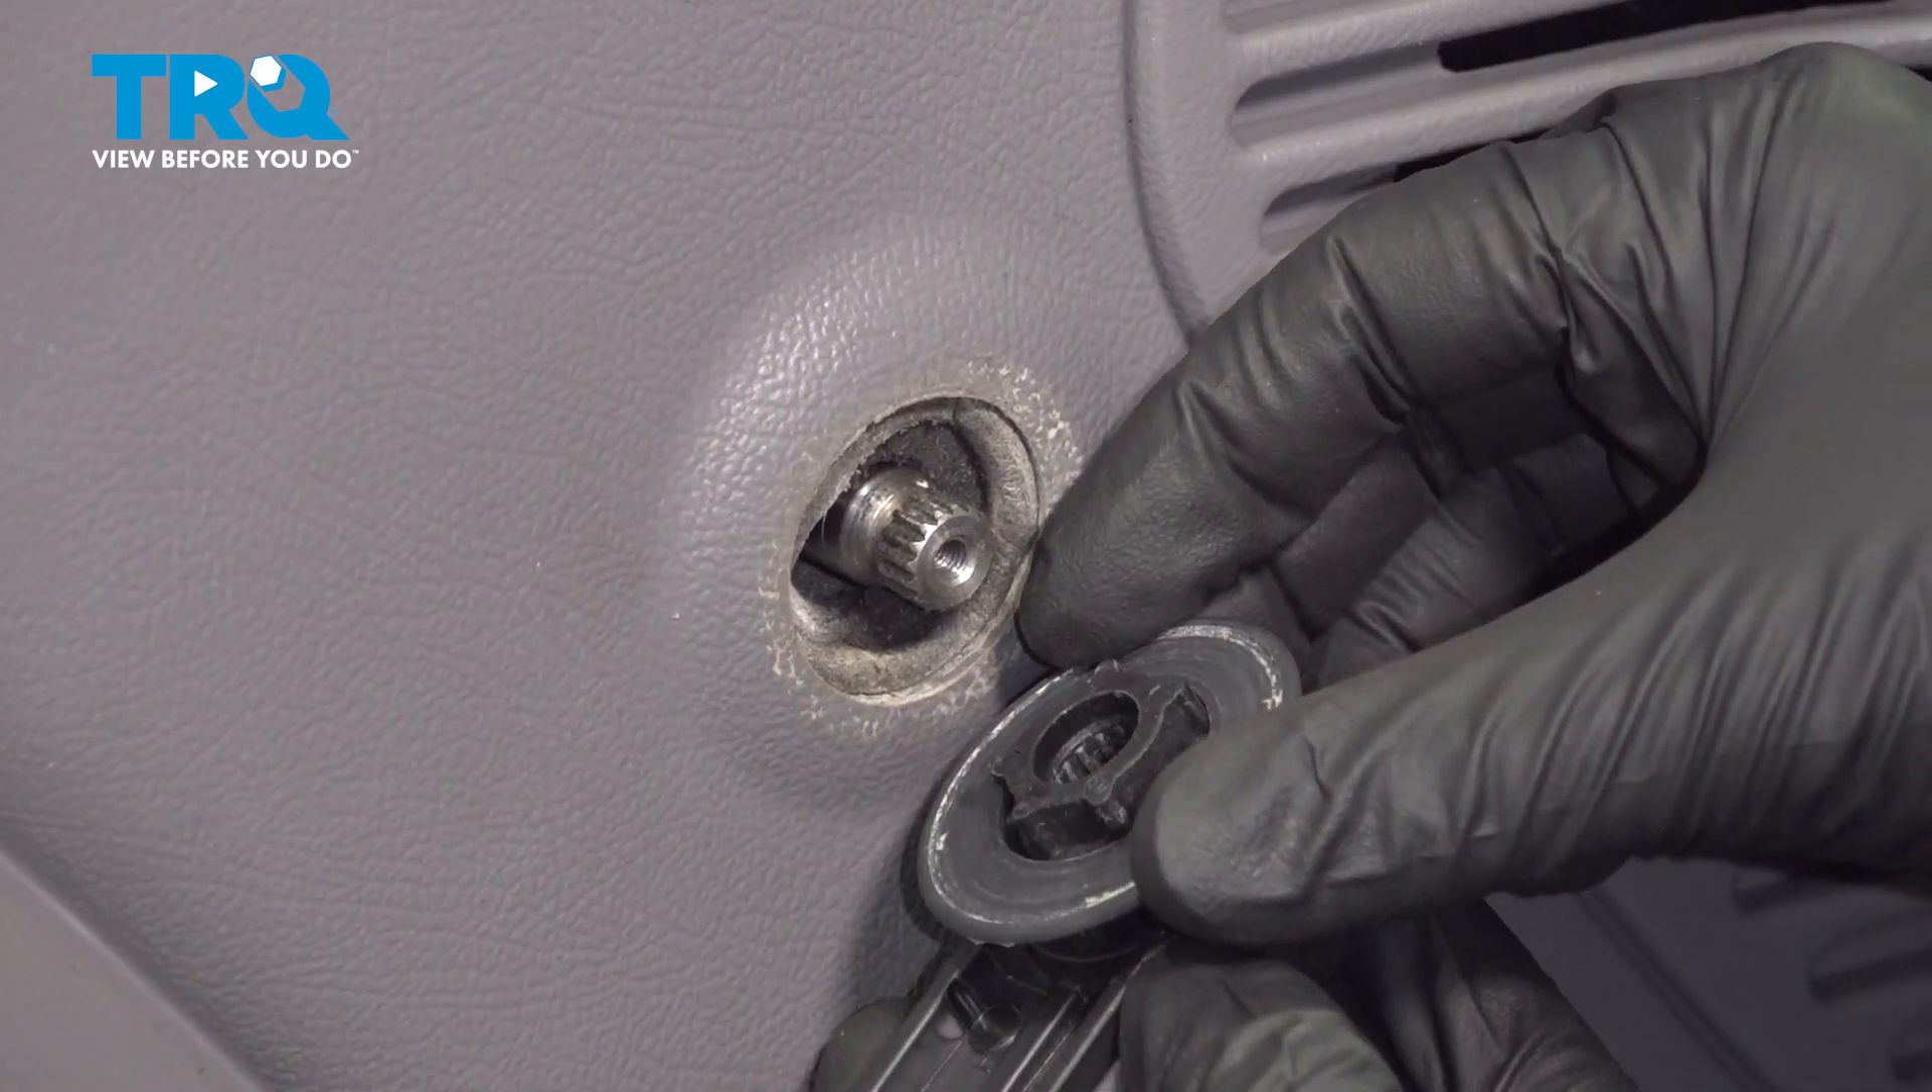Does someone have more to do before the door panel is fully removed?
Yes.